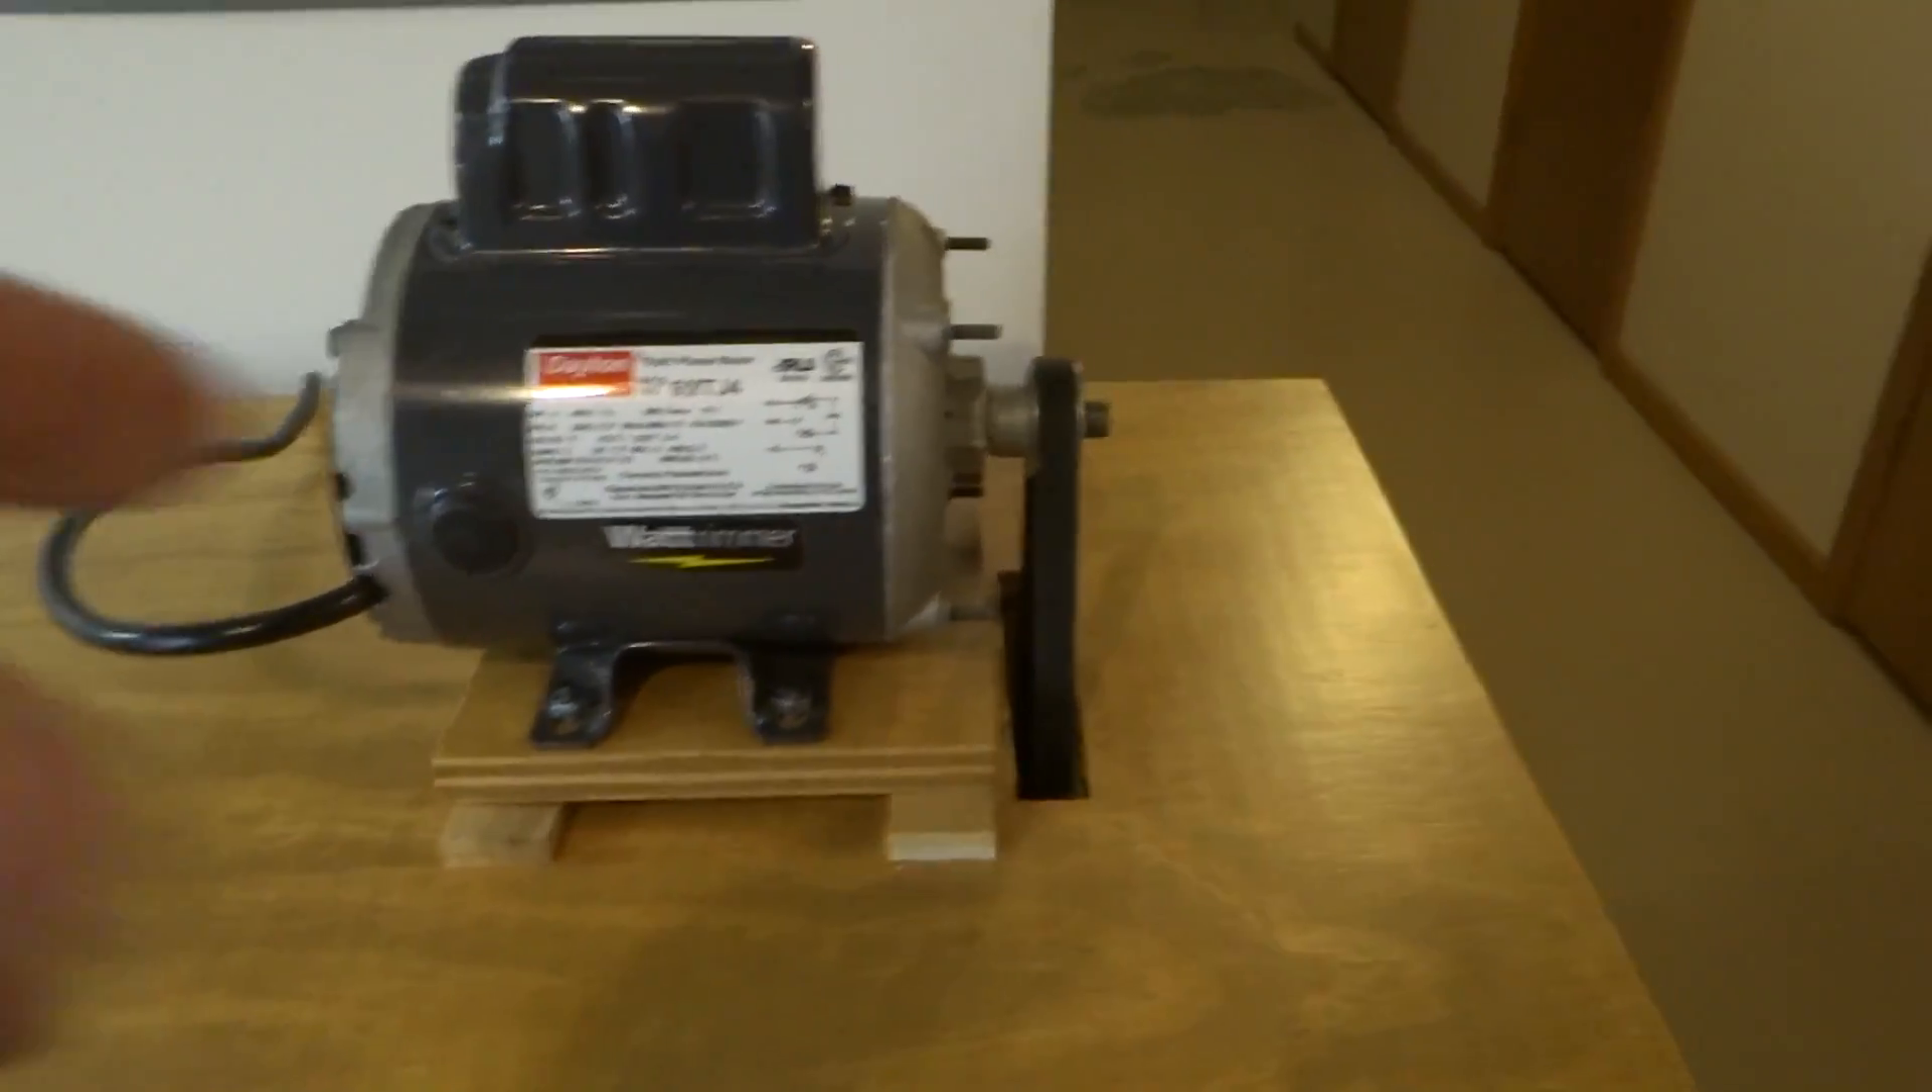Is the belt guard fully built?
No.